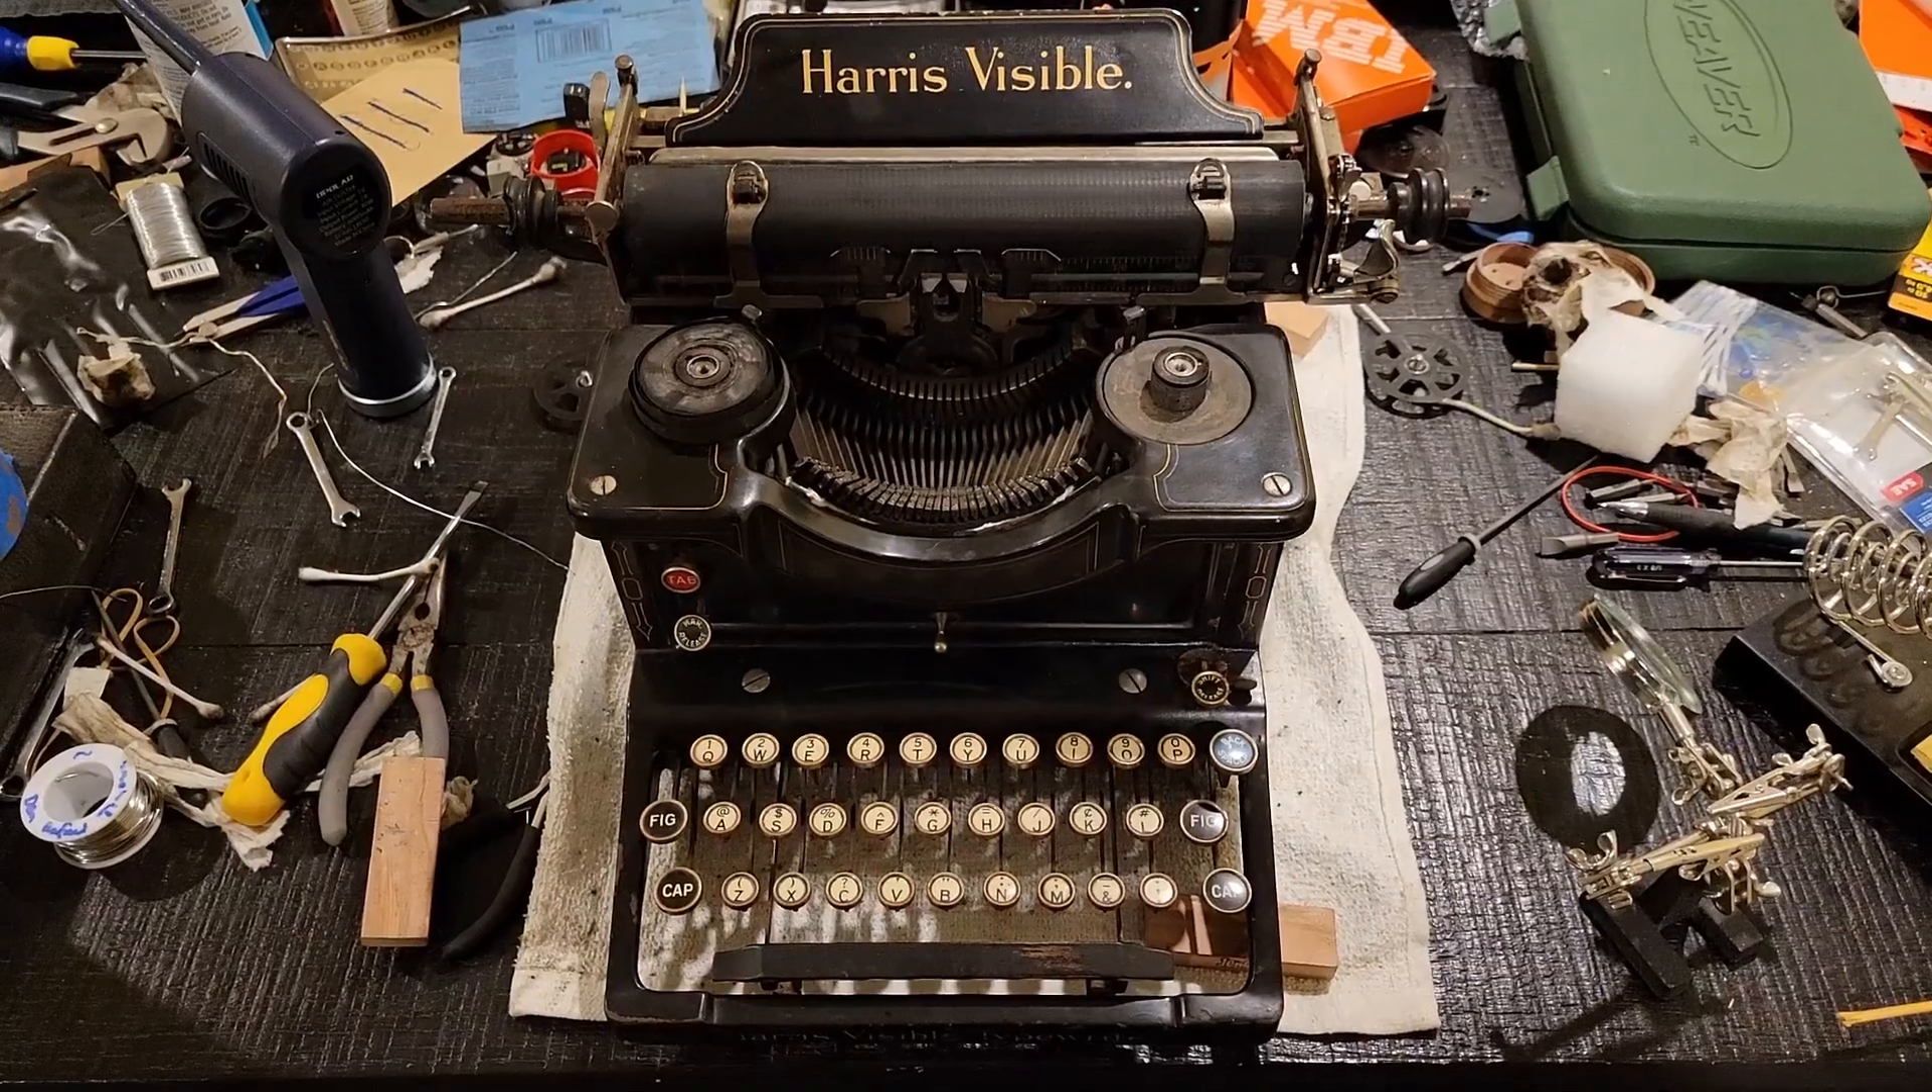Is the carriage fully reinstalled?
Yes.